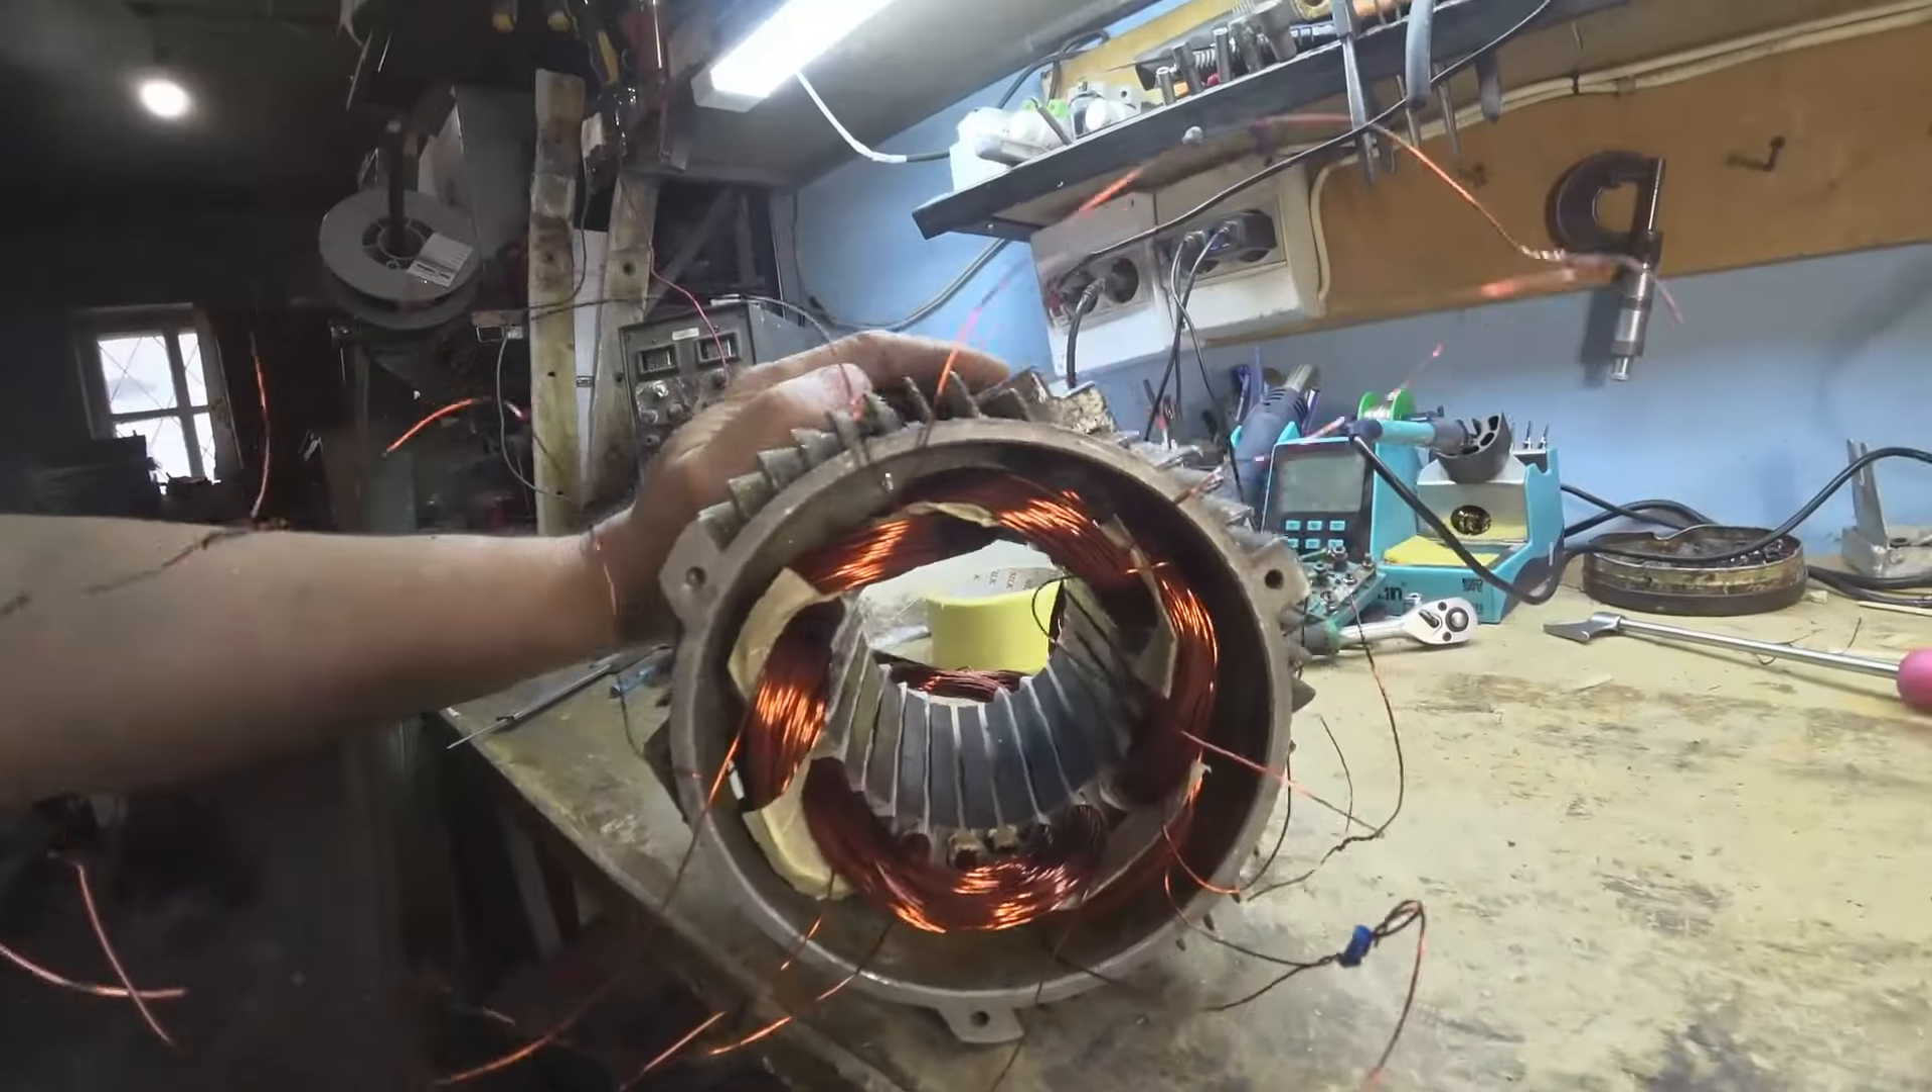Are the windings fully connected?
No.